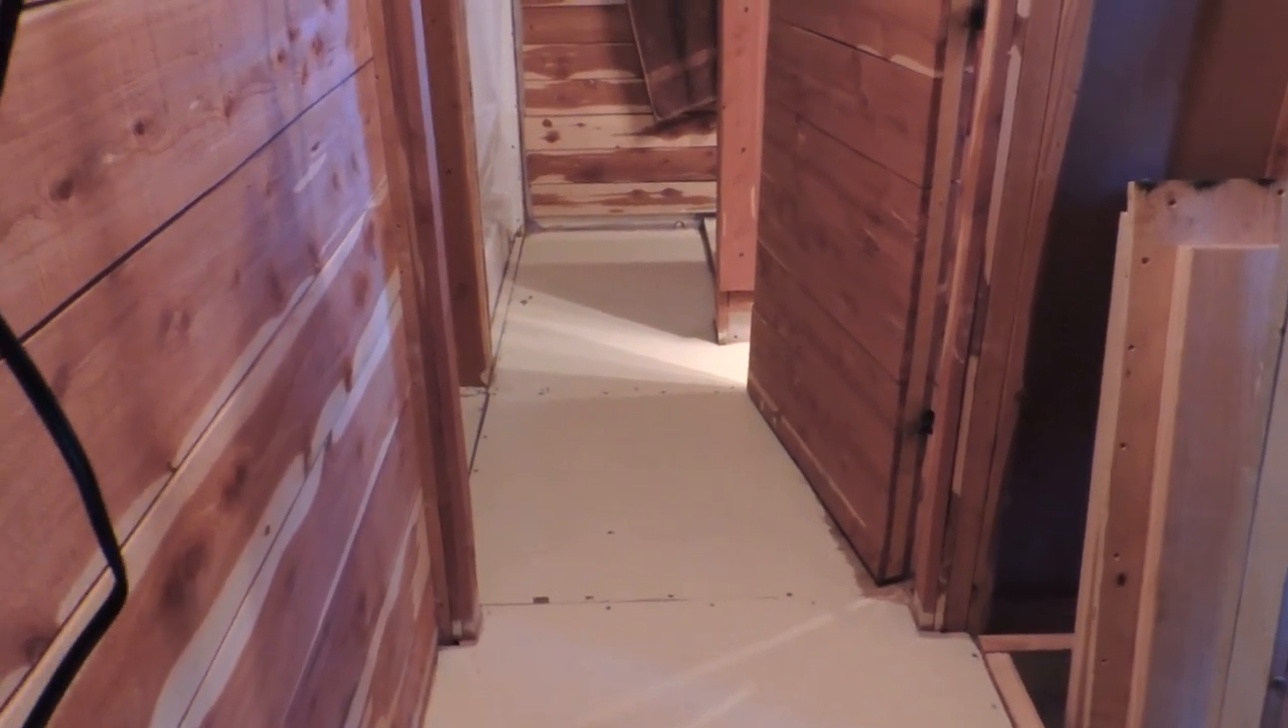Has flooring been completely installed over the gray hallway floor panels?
No.